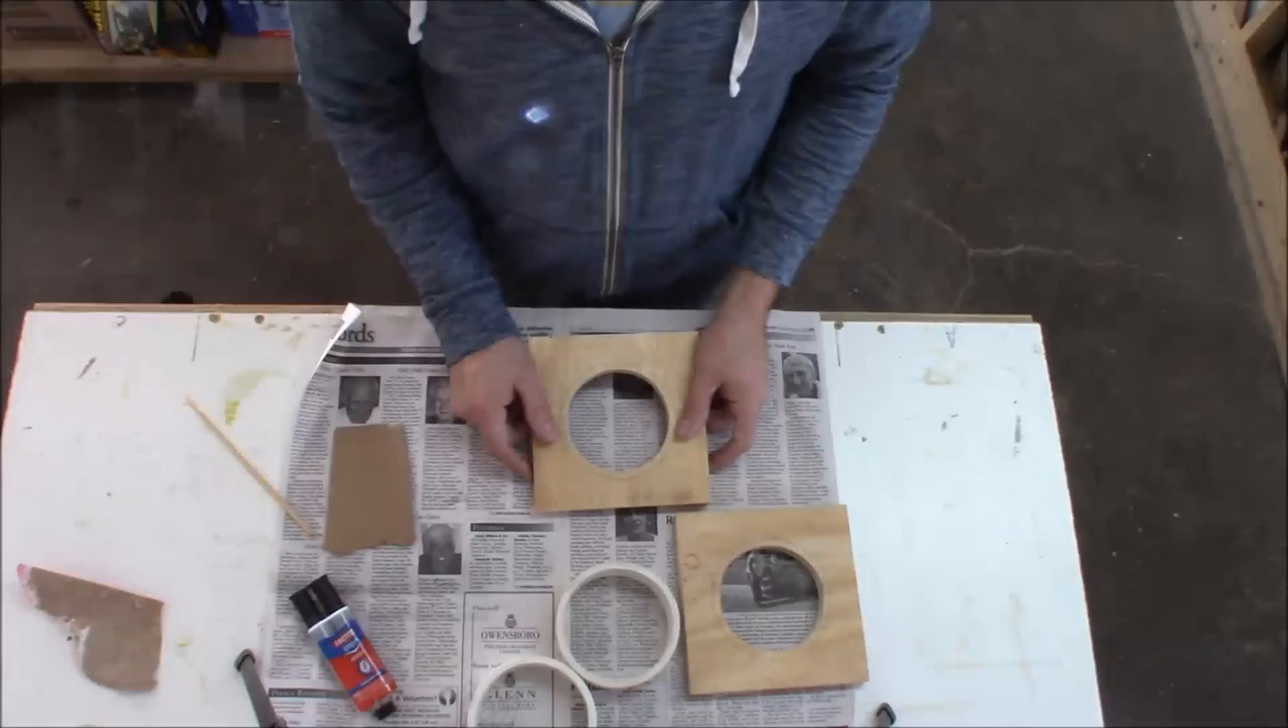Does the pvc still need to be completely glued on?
Yes.